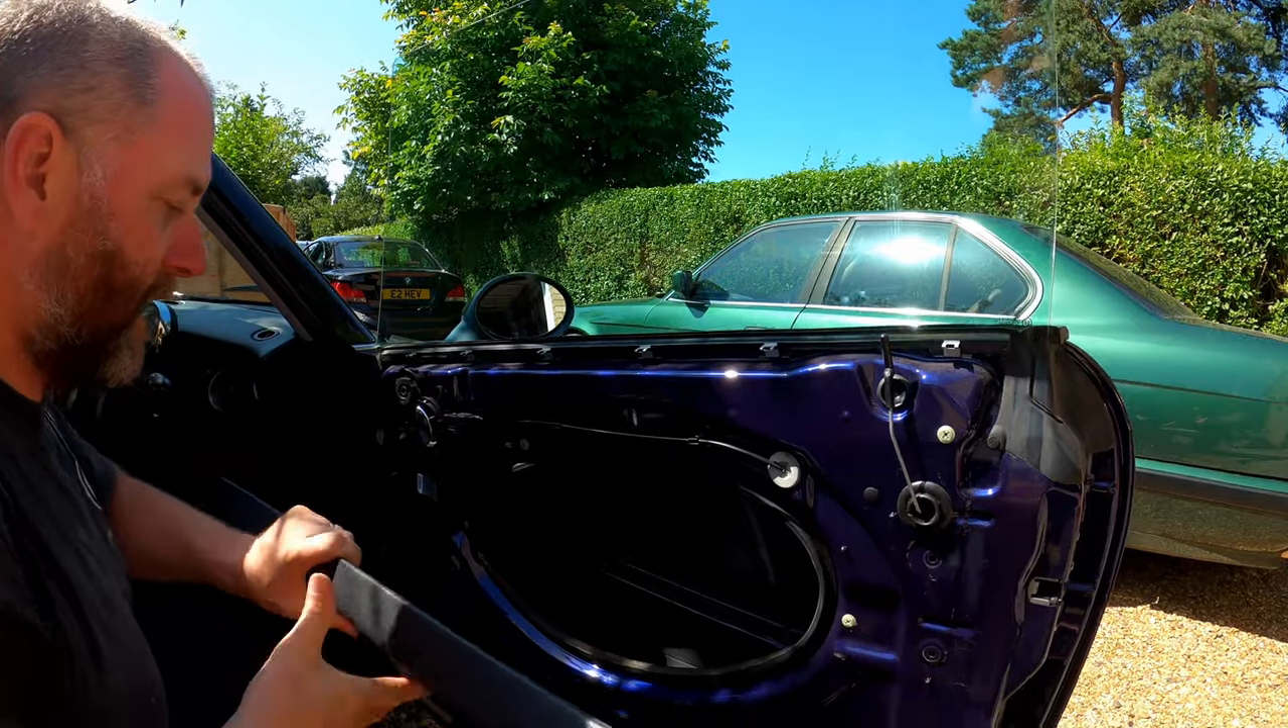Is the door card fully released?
Yes.